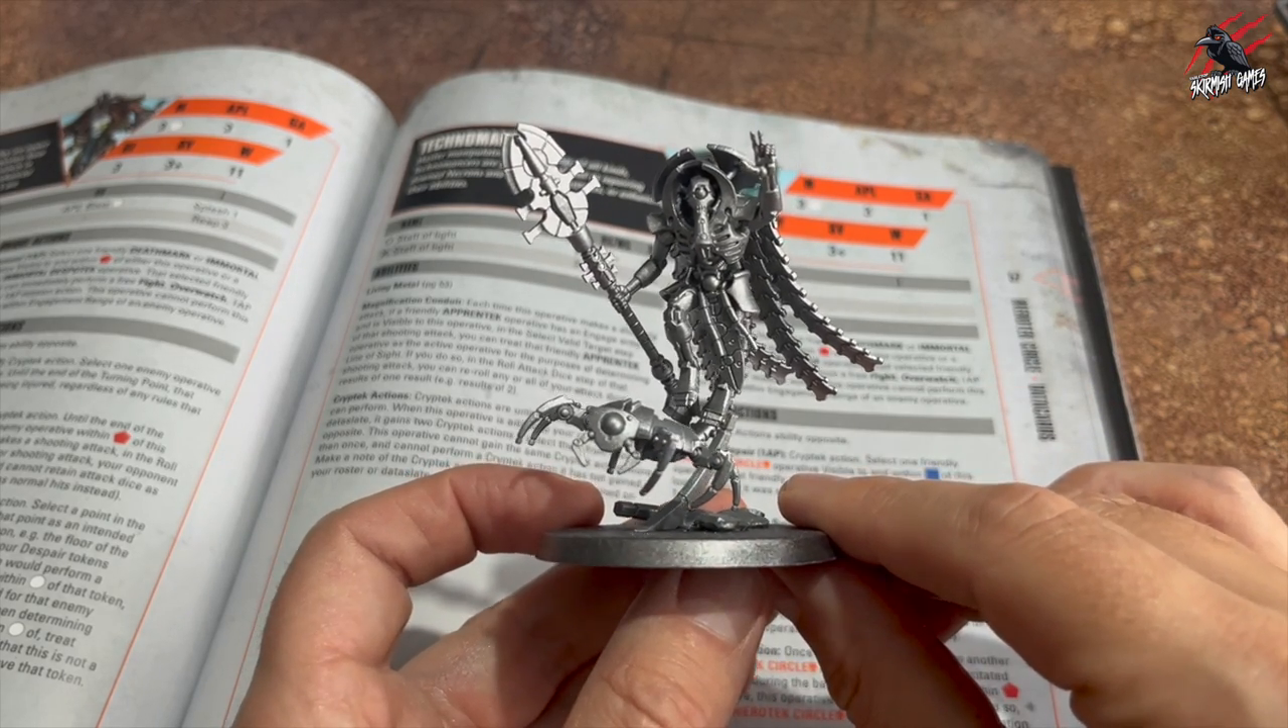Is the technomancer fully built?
Yes.